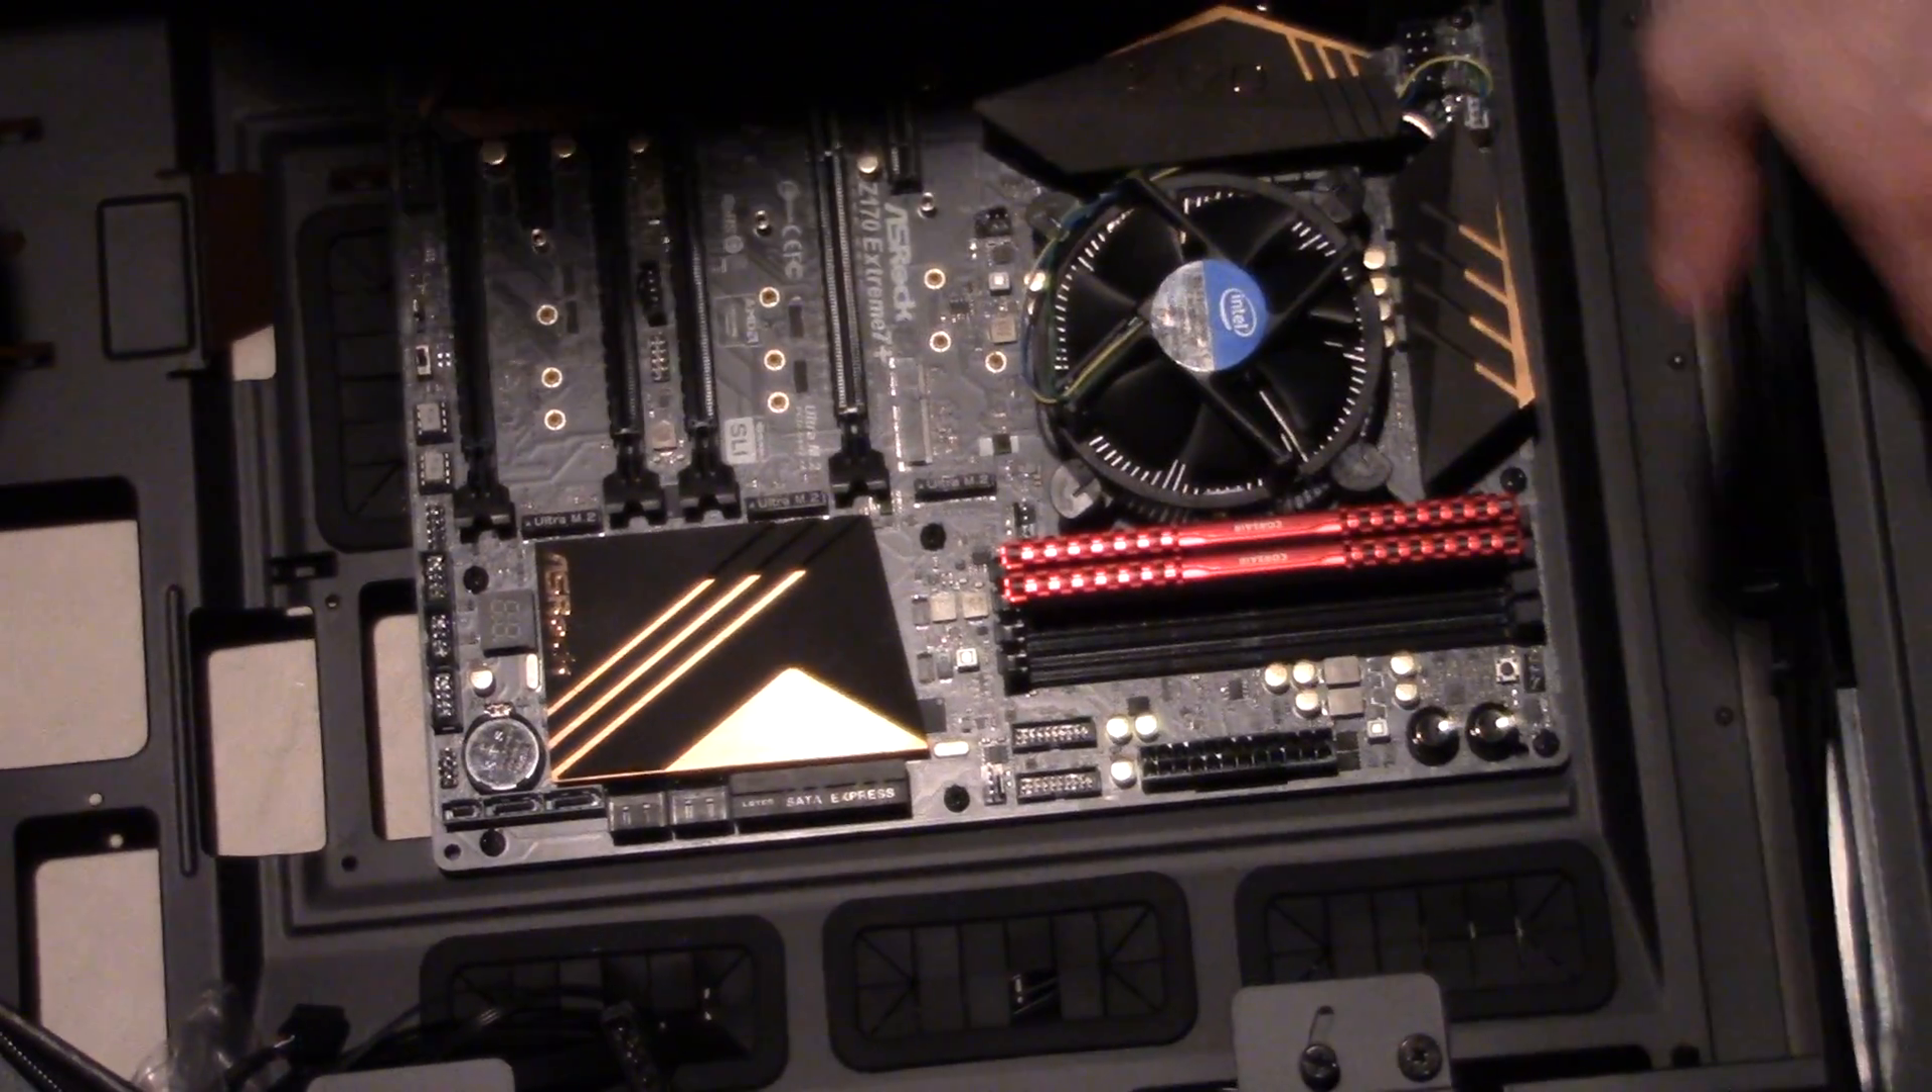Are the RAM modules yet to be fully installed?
No.